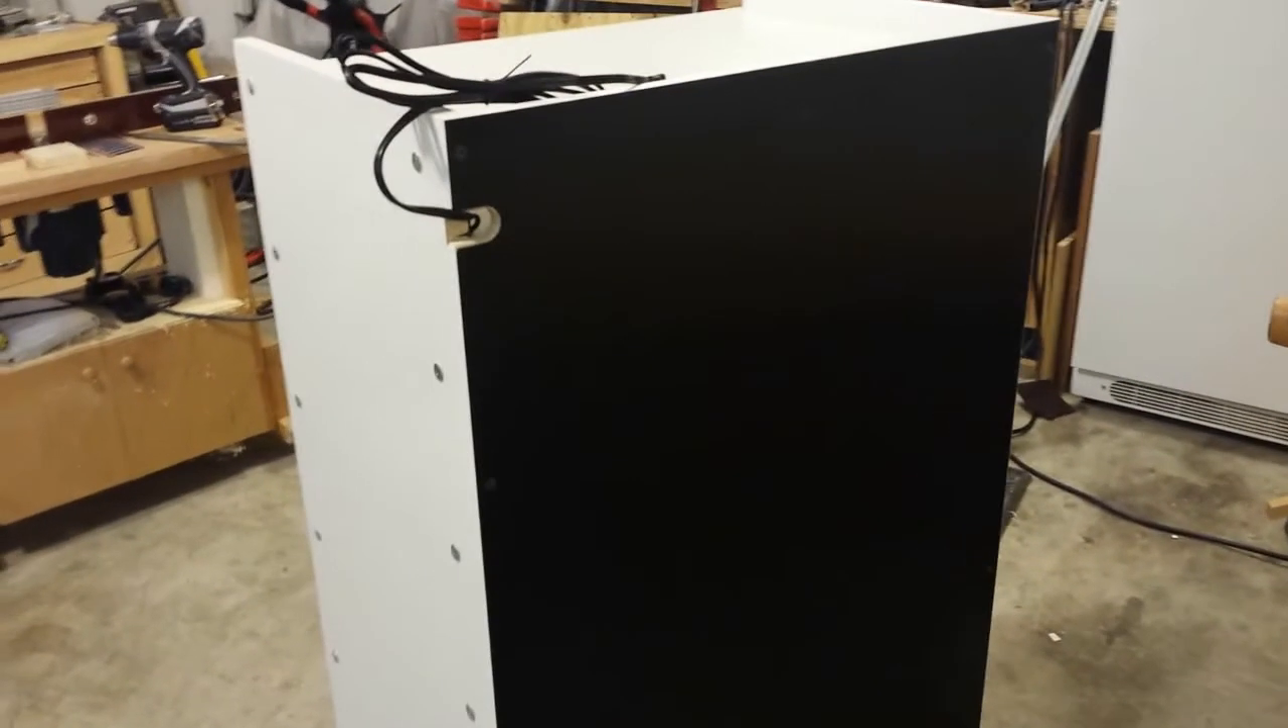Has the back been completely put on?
Yes.